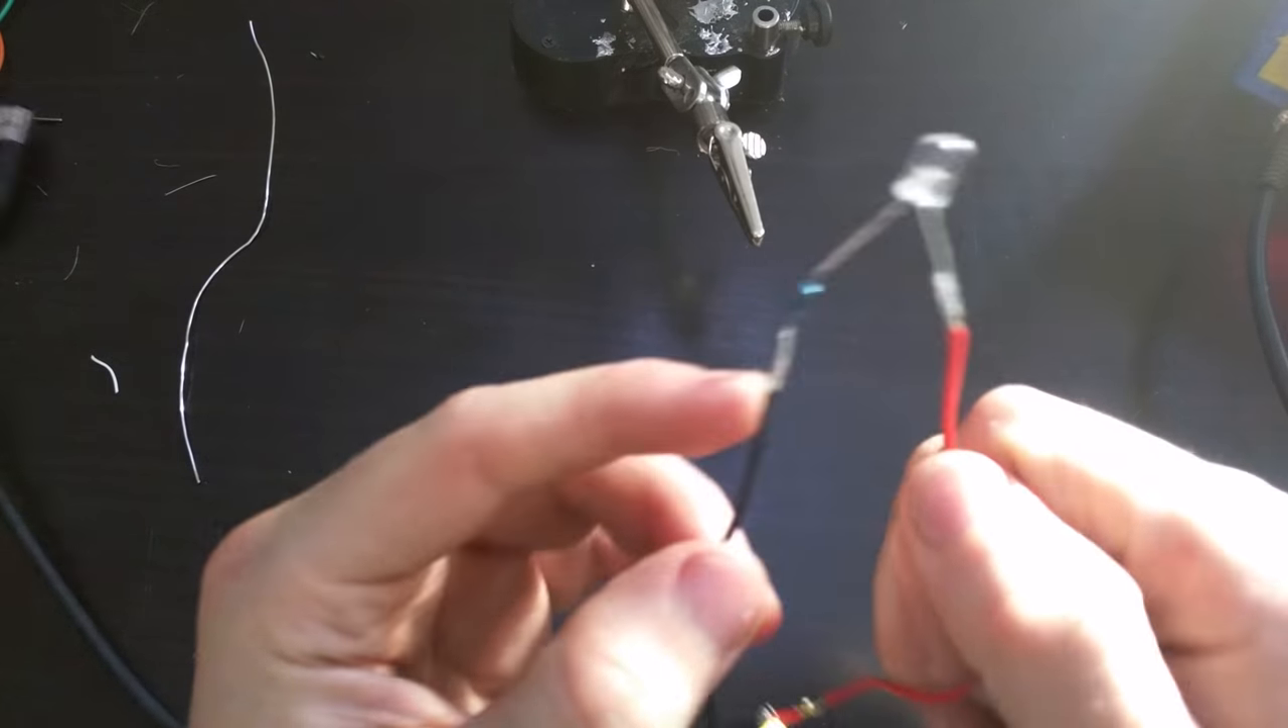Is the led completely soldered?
Yes.